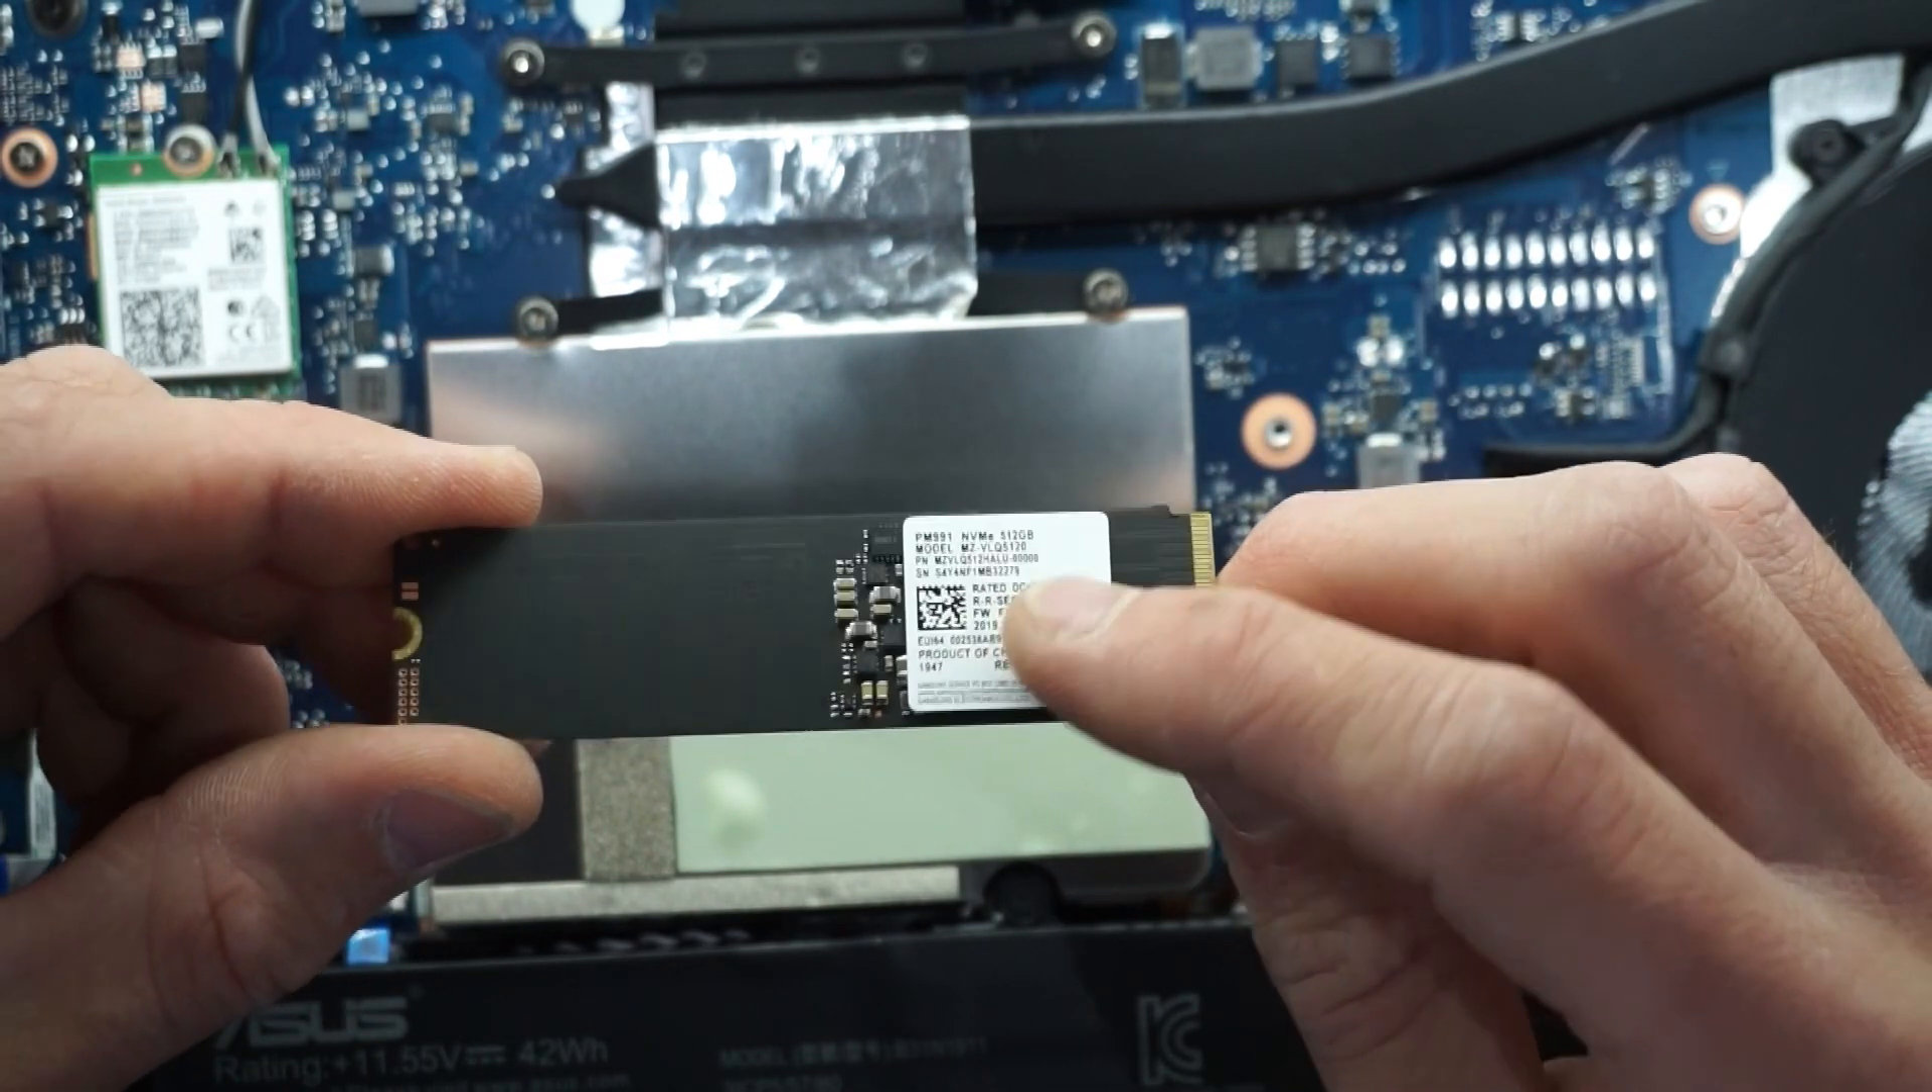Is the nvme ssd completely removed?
Yes.